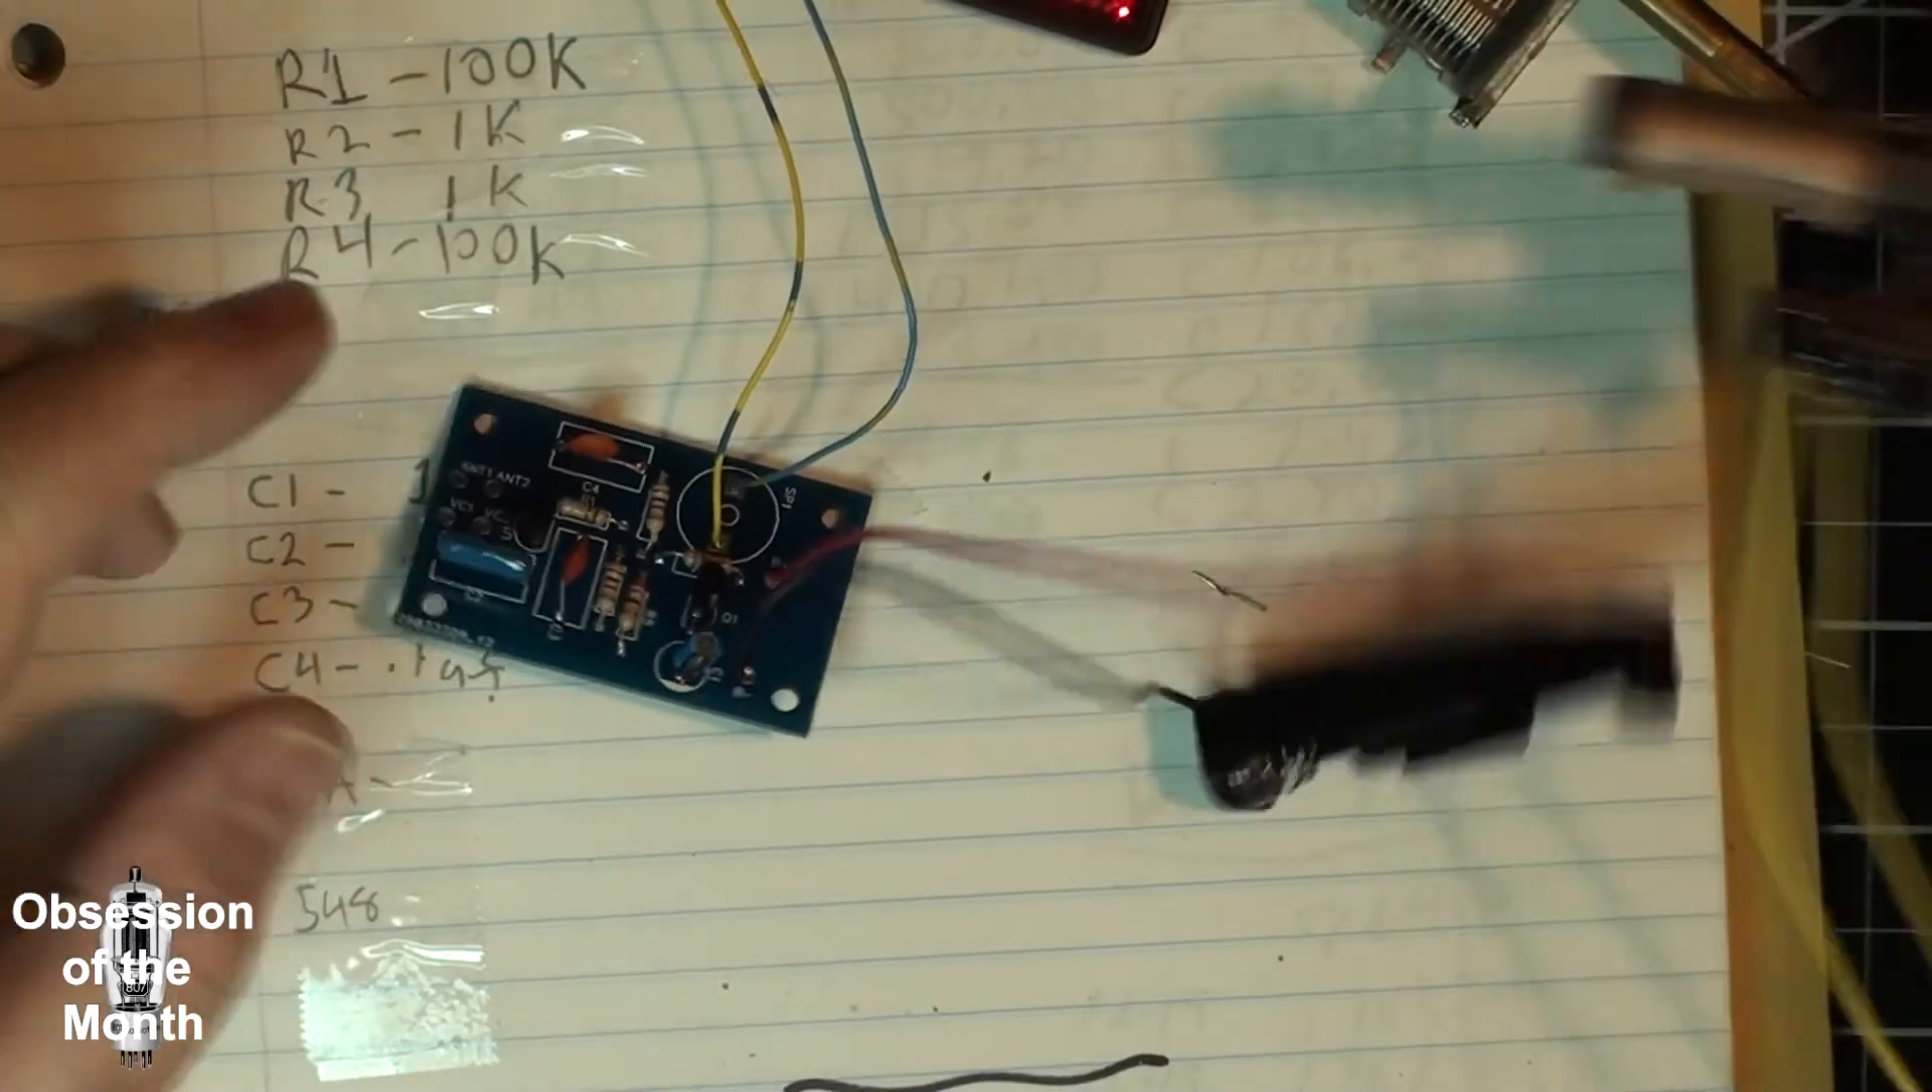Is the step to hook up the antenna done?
No.